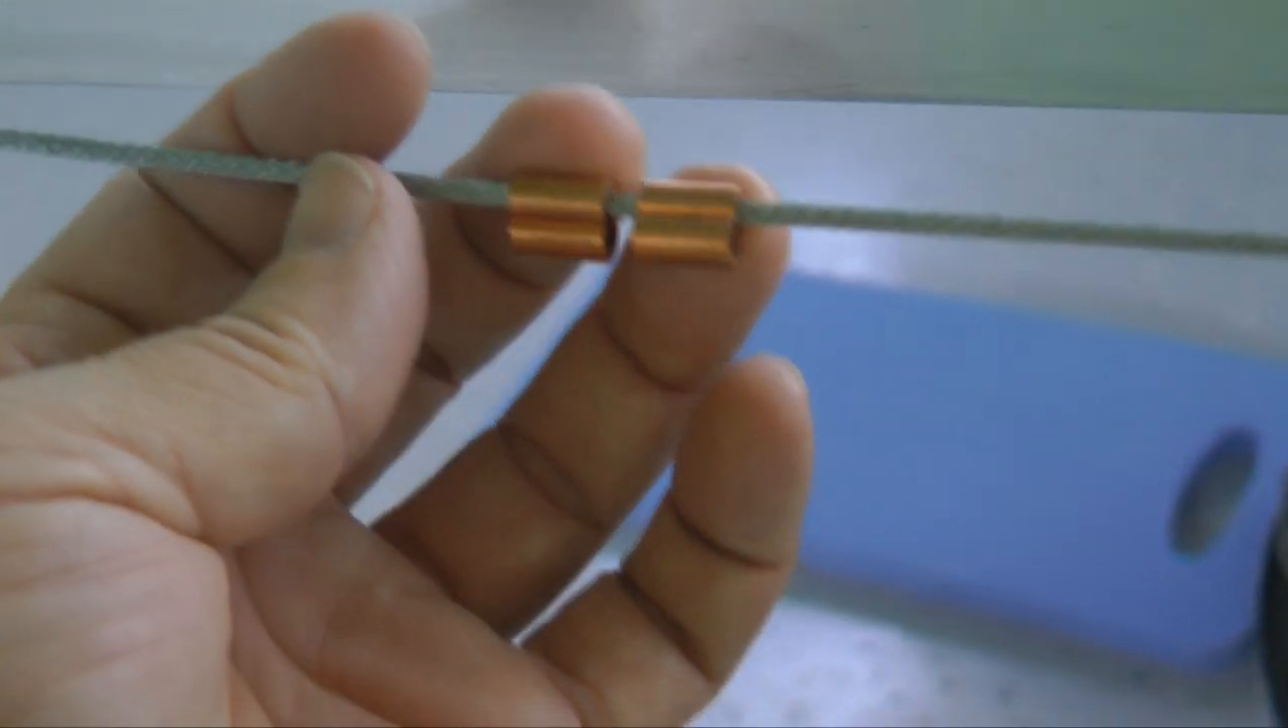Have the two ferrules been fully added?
Yes.